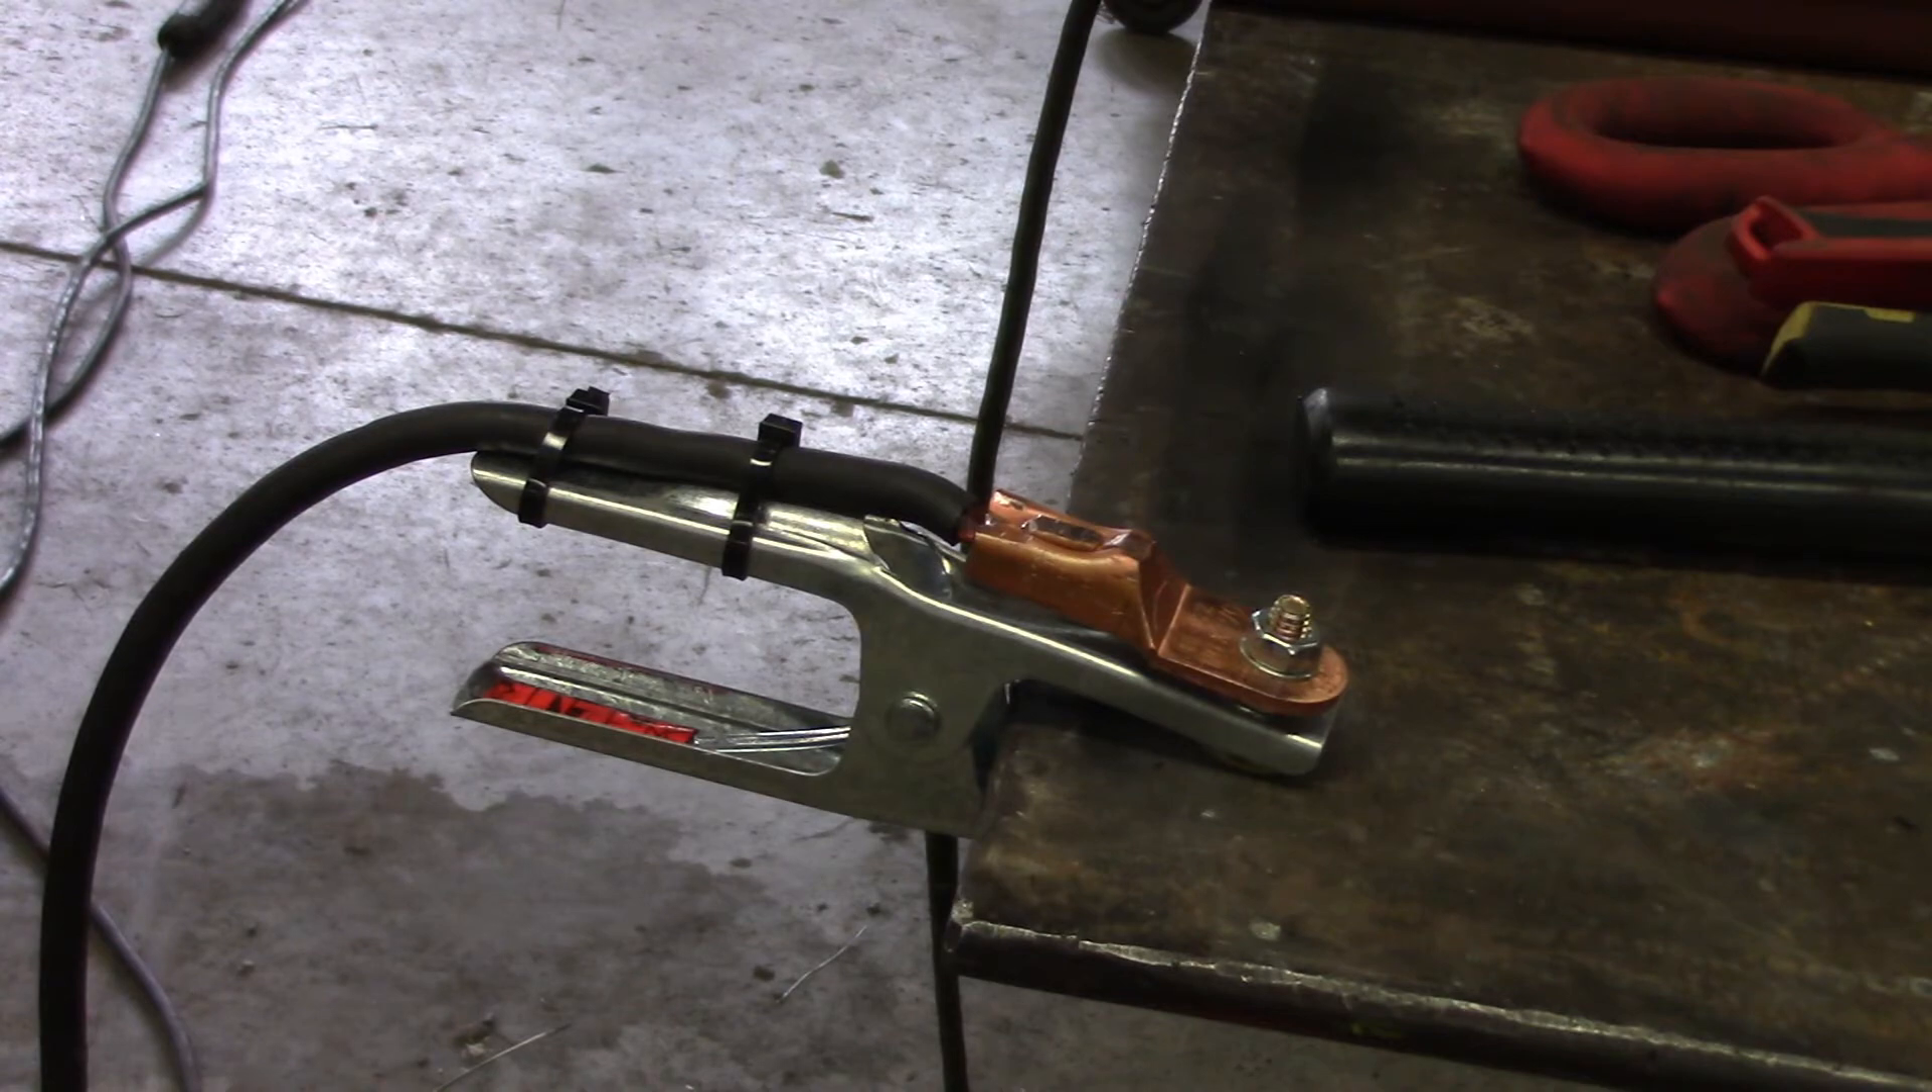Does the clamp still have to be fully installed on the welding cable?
No.